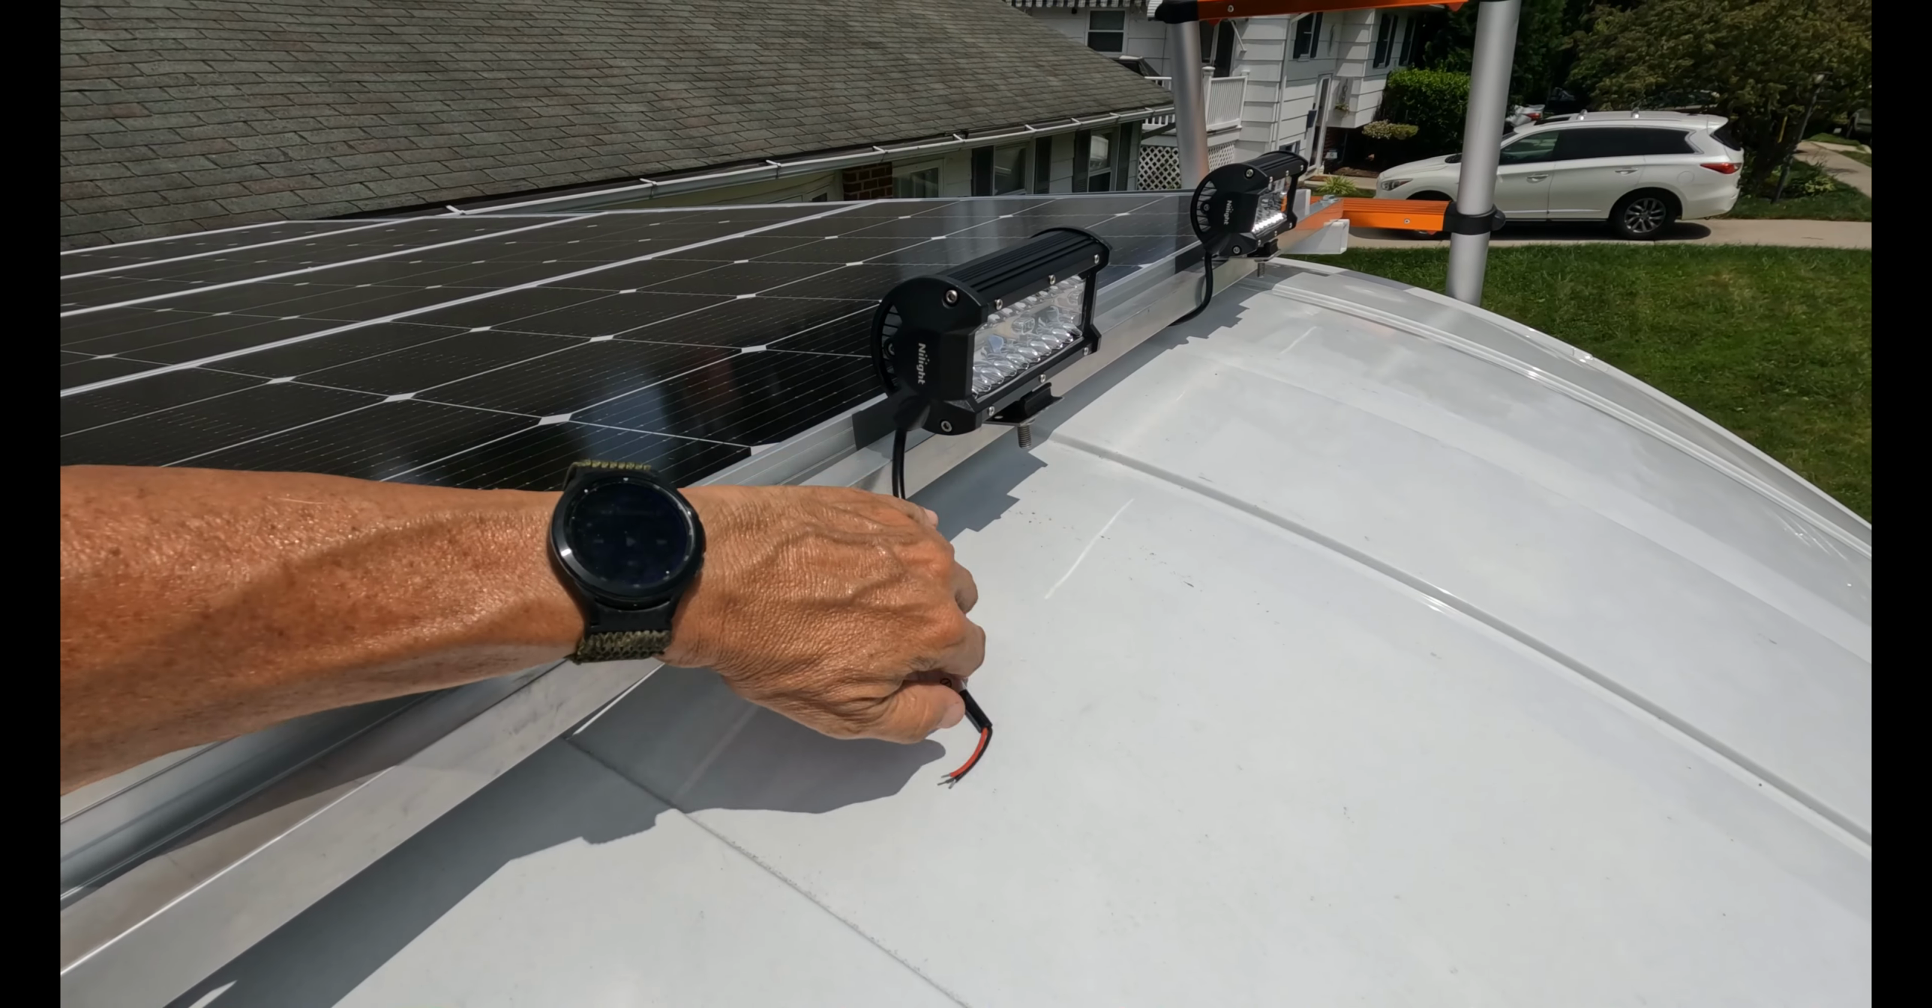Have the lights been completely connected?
No.